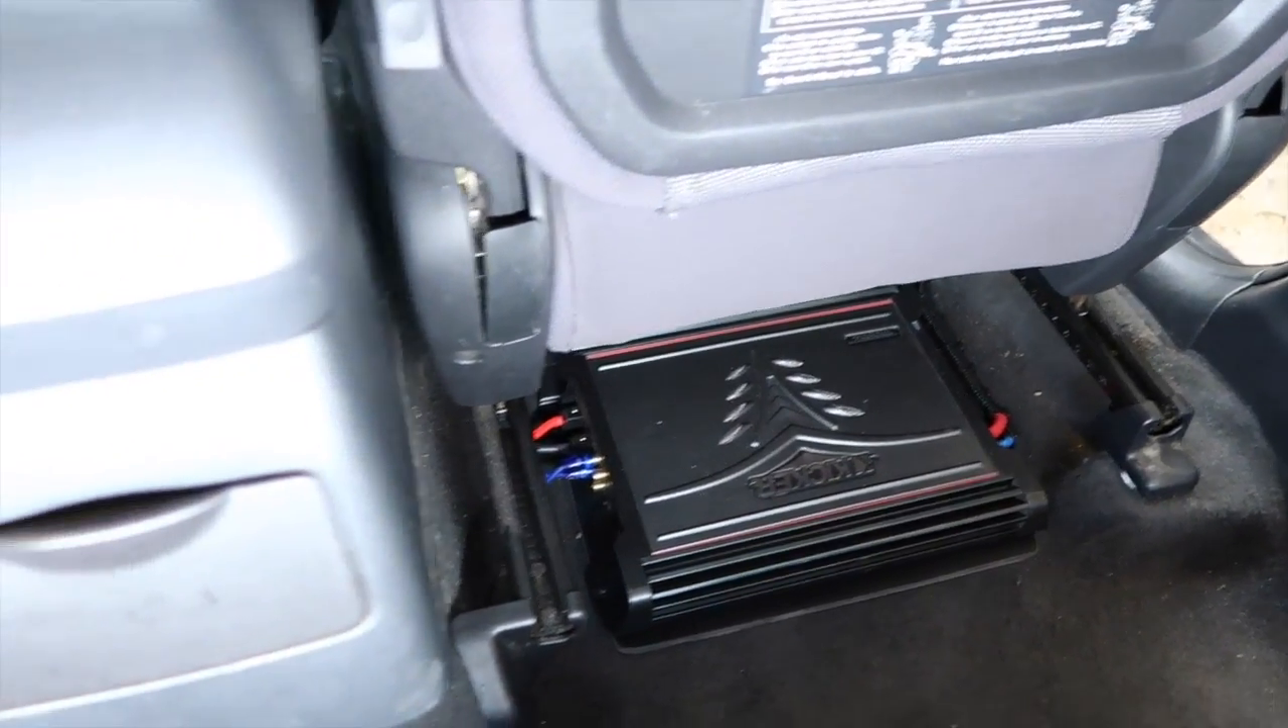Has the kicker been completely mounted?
Yes.